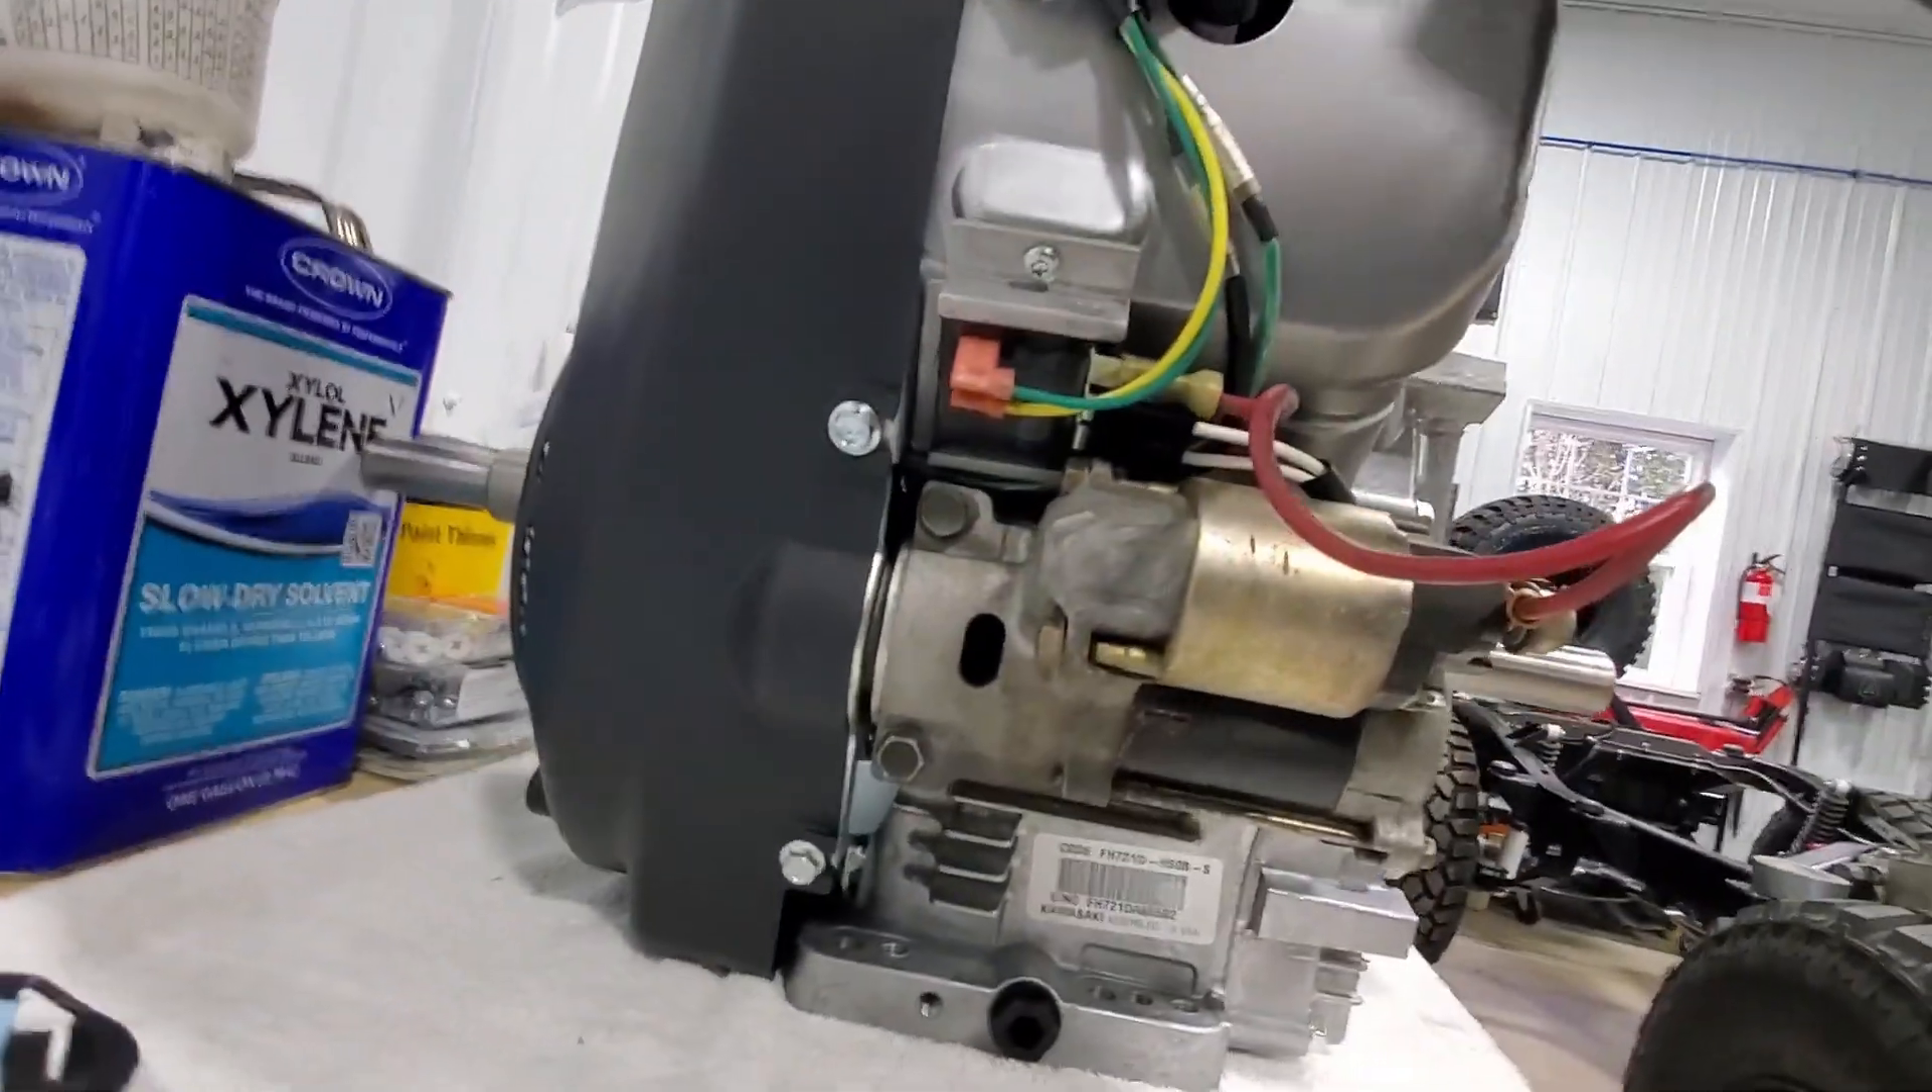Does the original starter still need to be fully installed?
No.